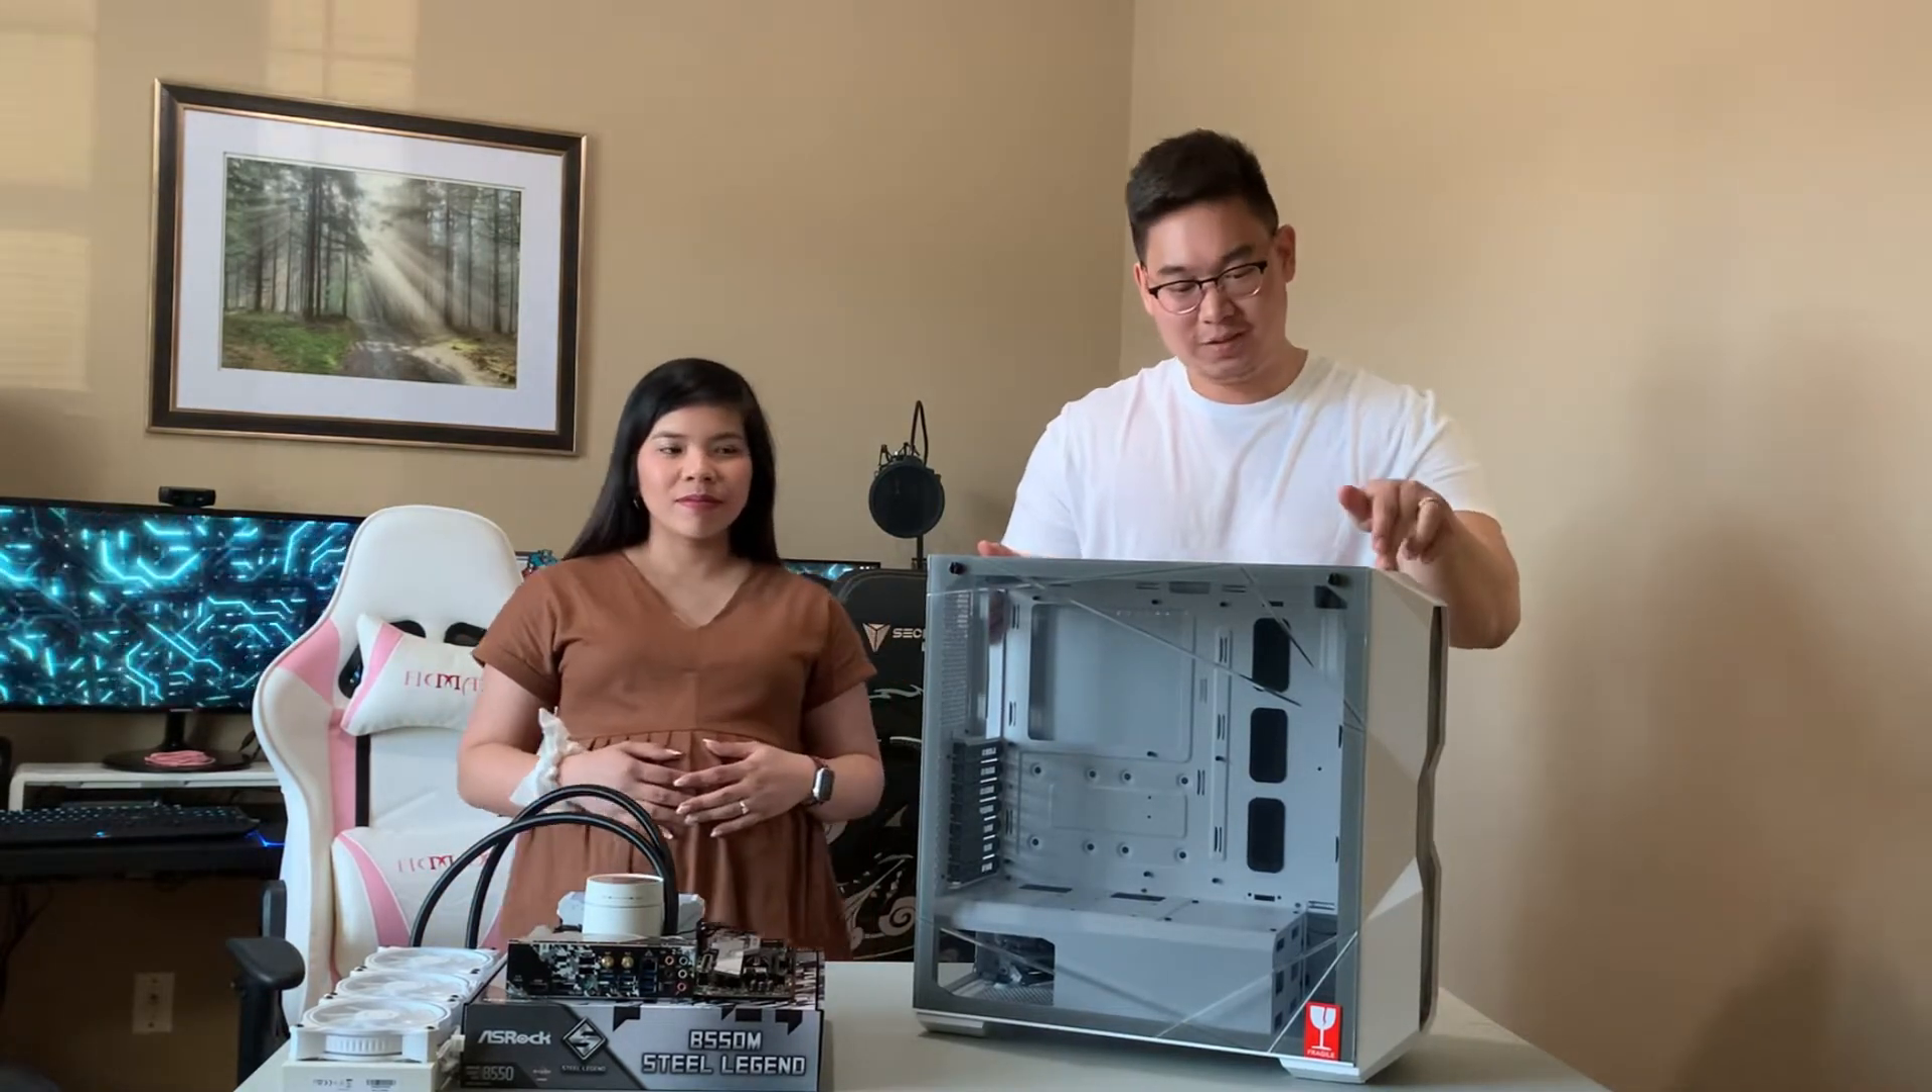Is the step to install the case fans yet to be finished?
Yes.